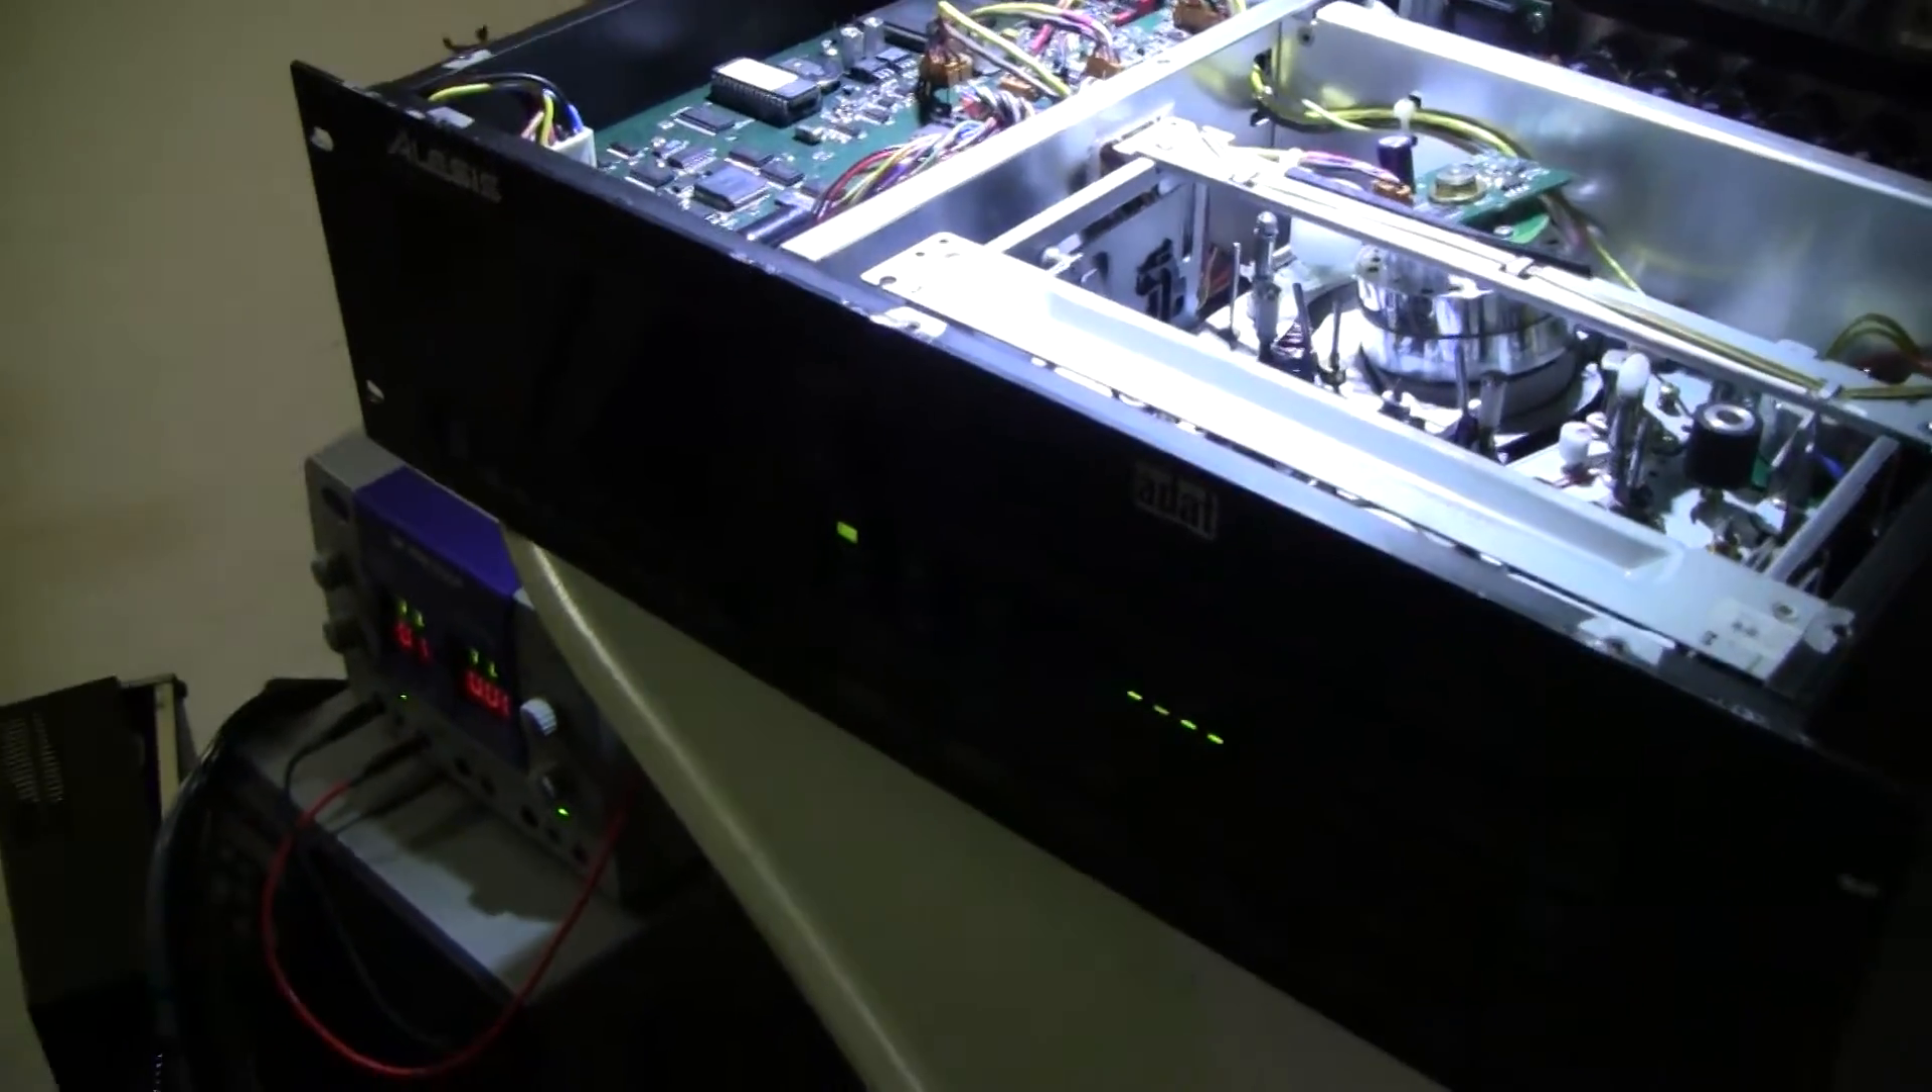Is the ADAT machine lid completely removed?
Yes.